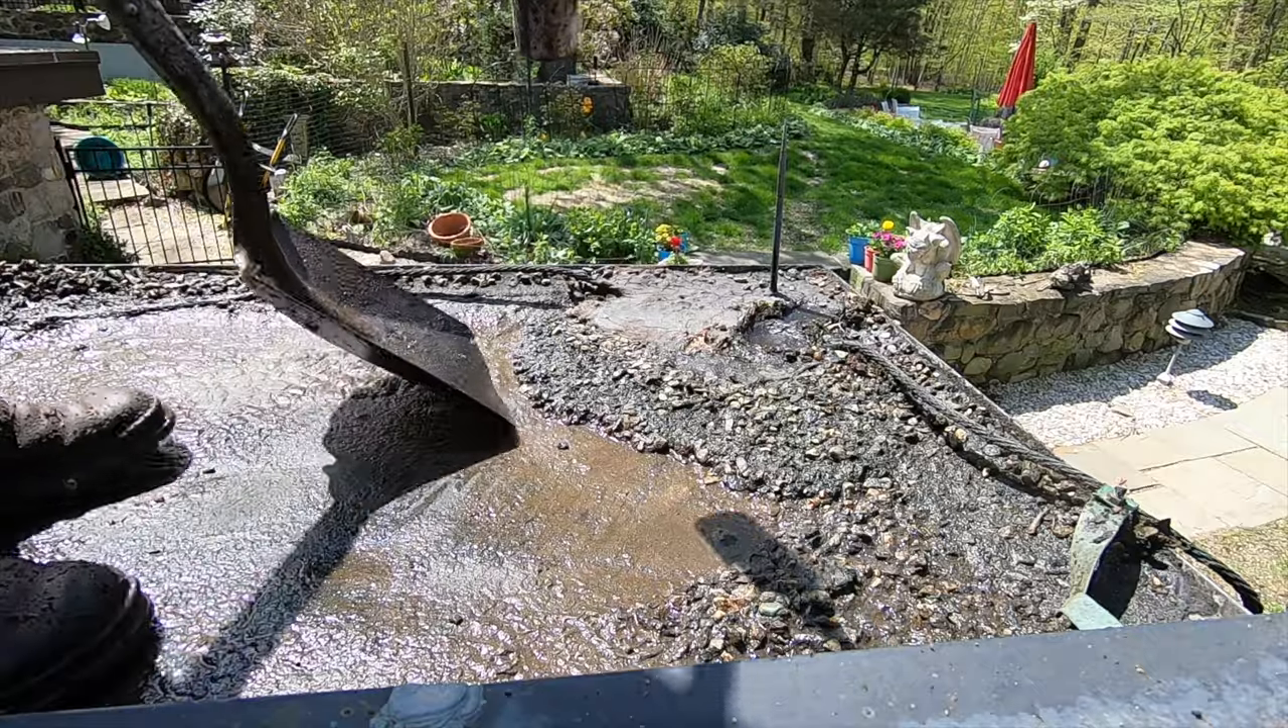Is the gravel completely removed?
No.